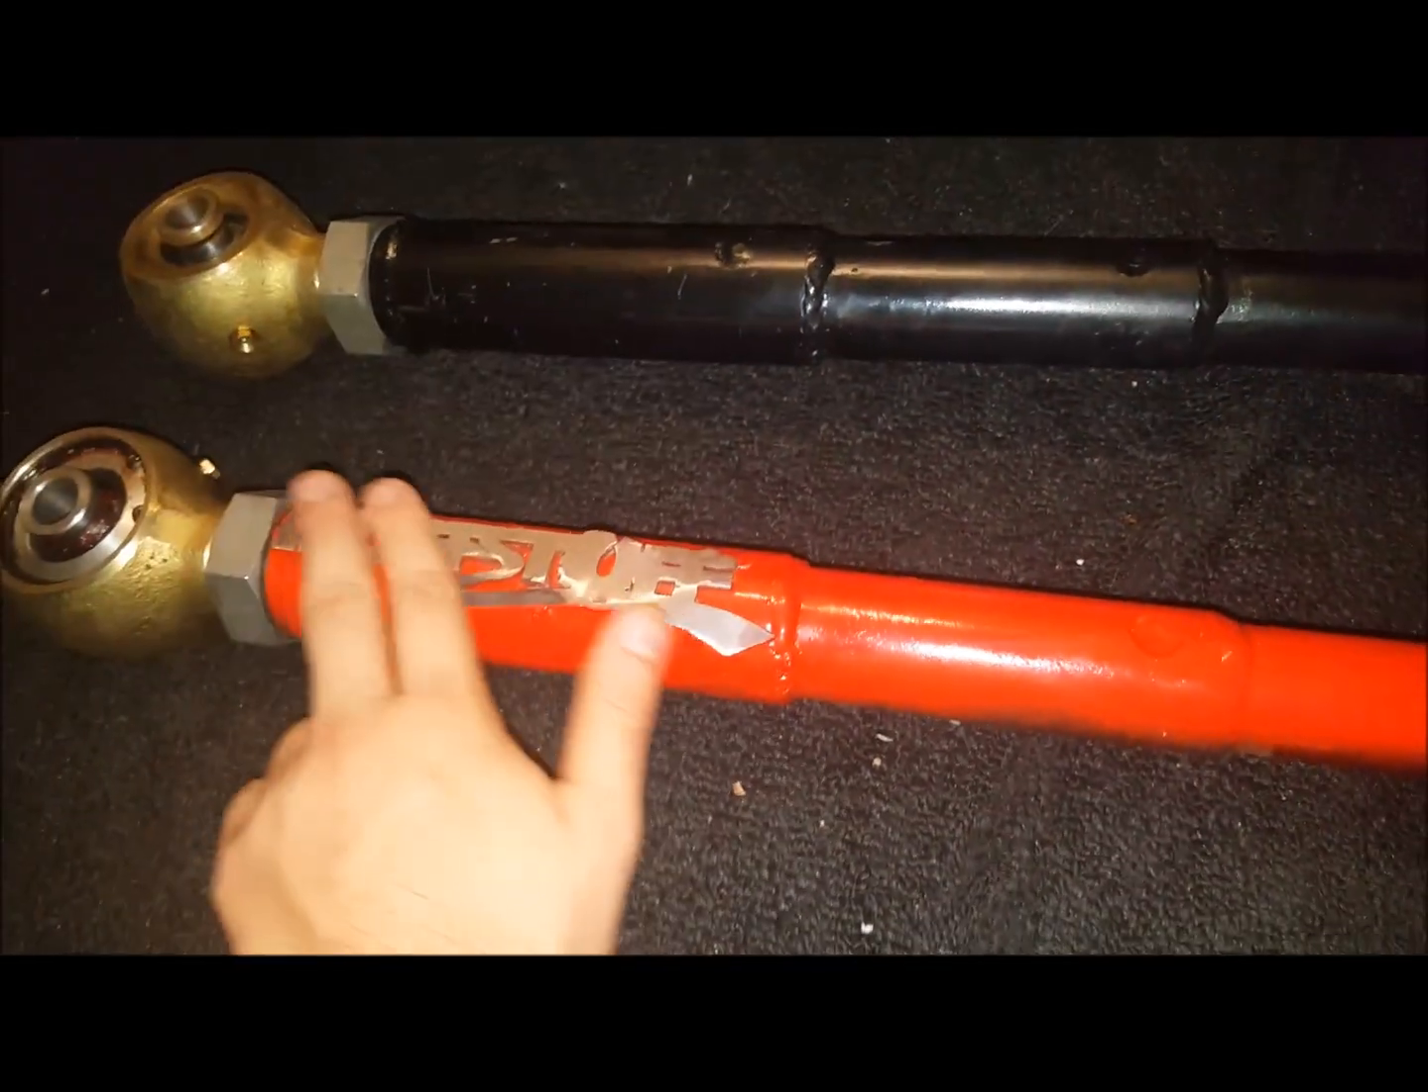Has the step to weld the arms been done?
Yes.